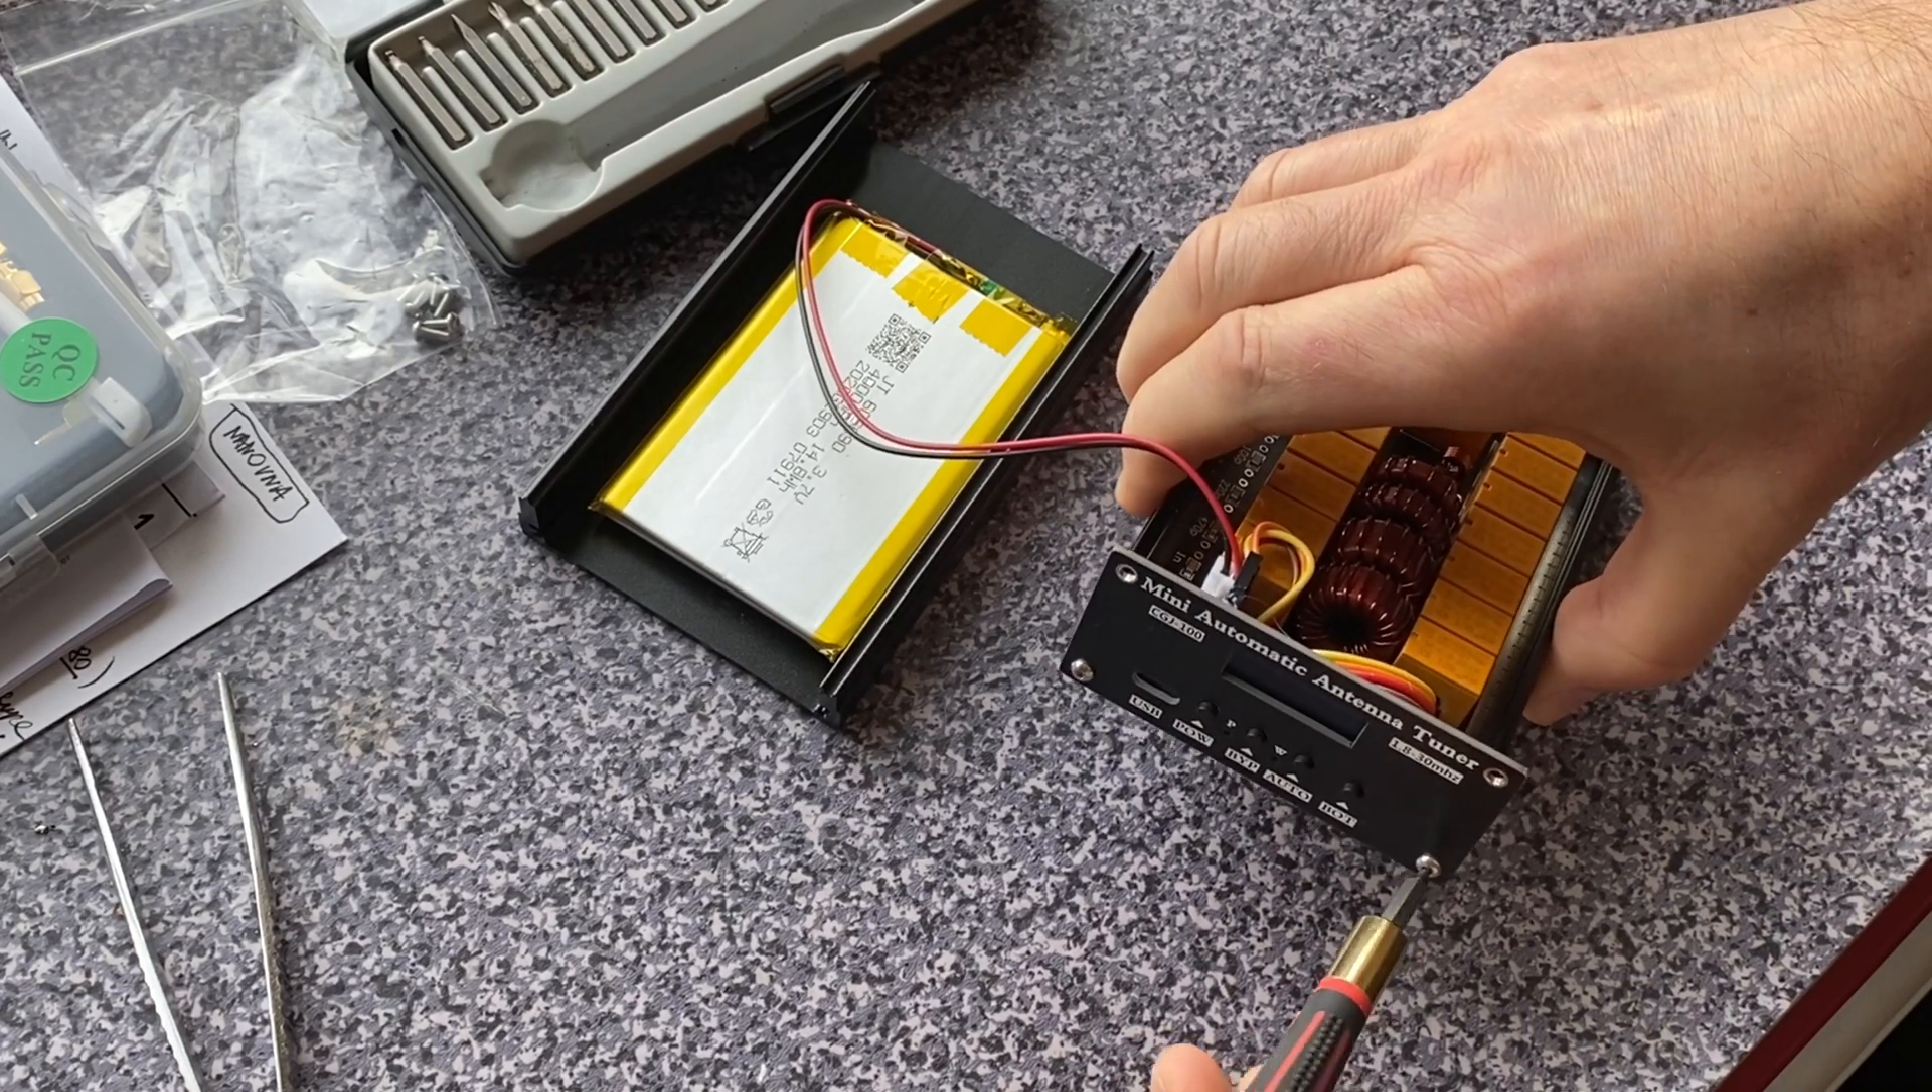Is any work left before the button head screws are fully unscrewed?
Yes.